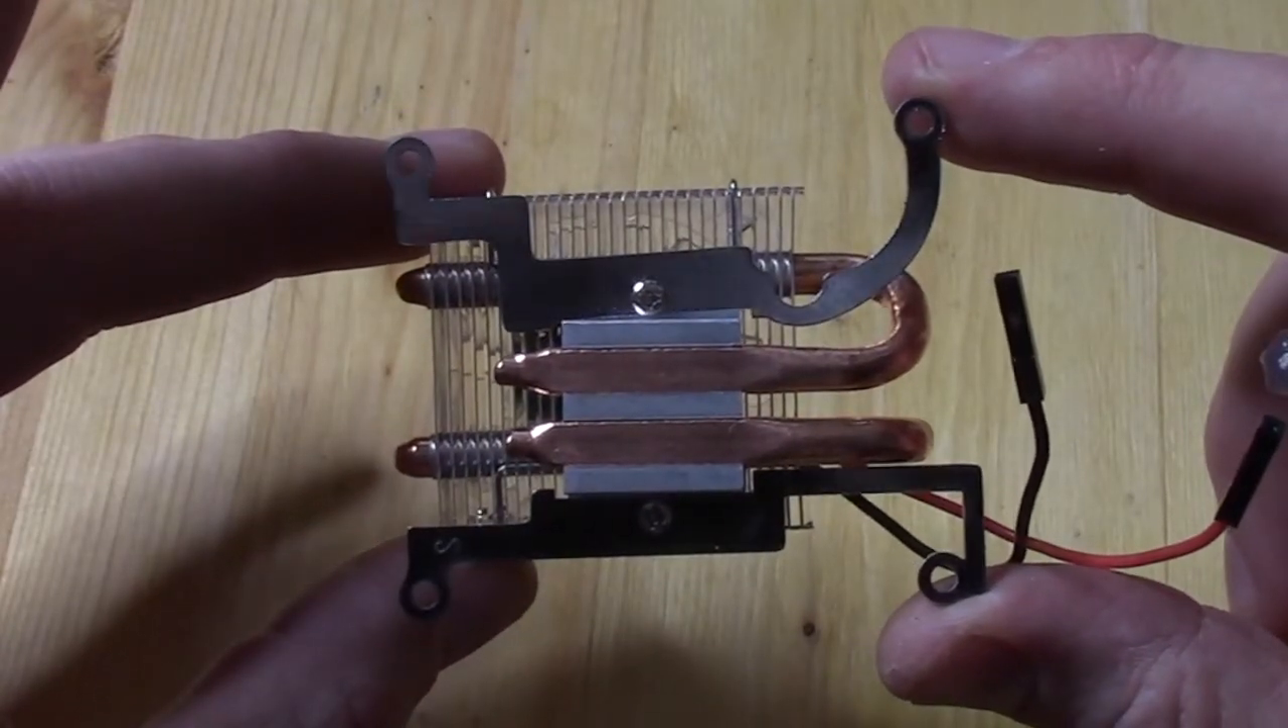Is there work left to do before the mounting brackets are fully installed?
No.